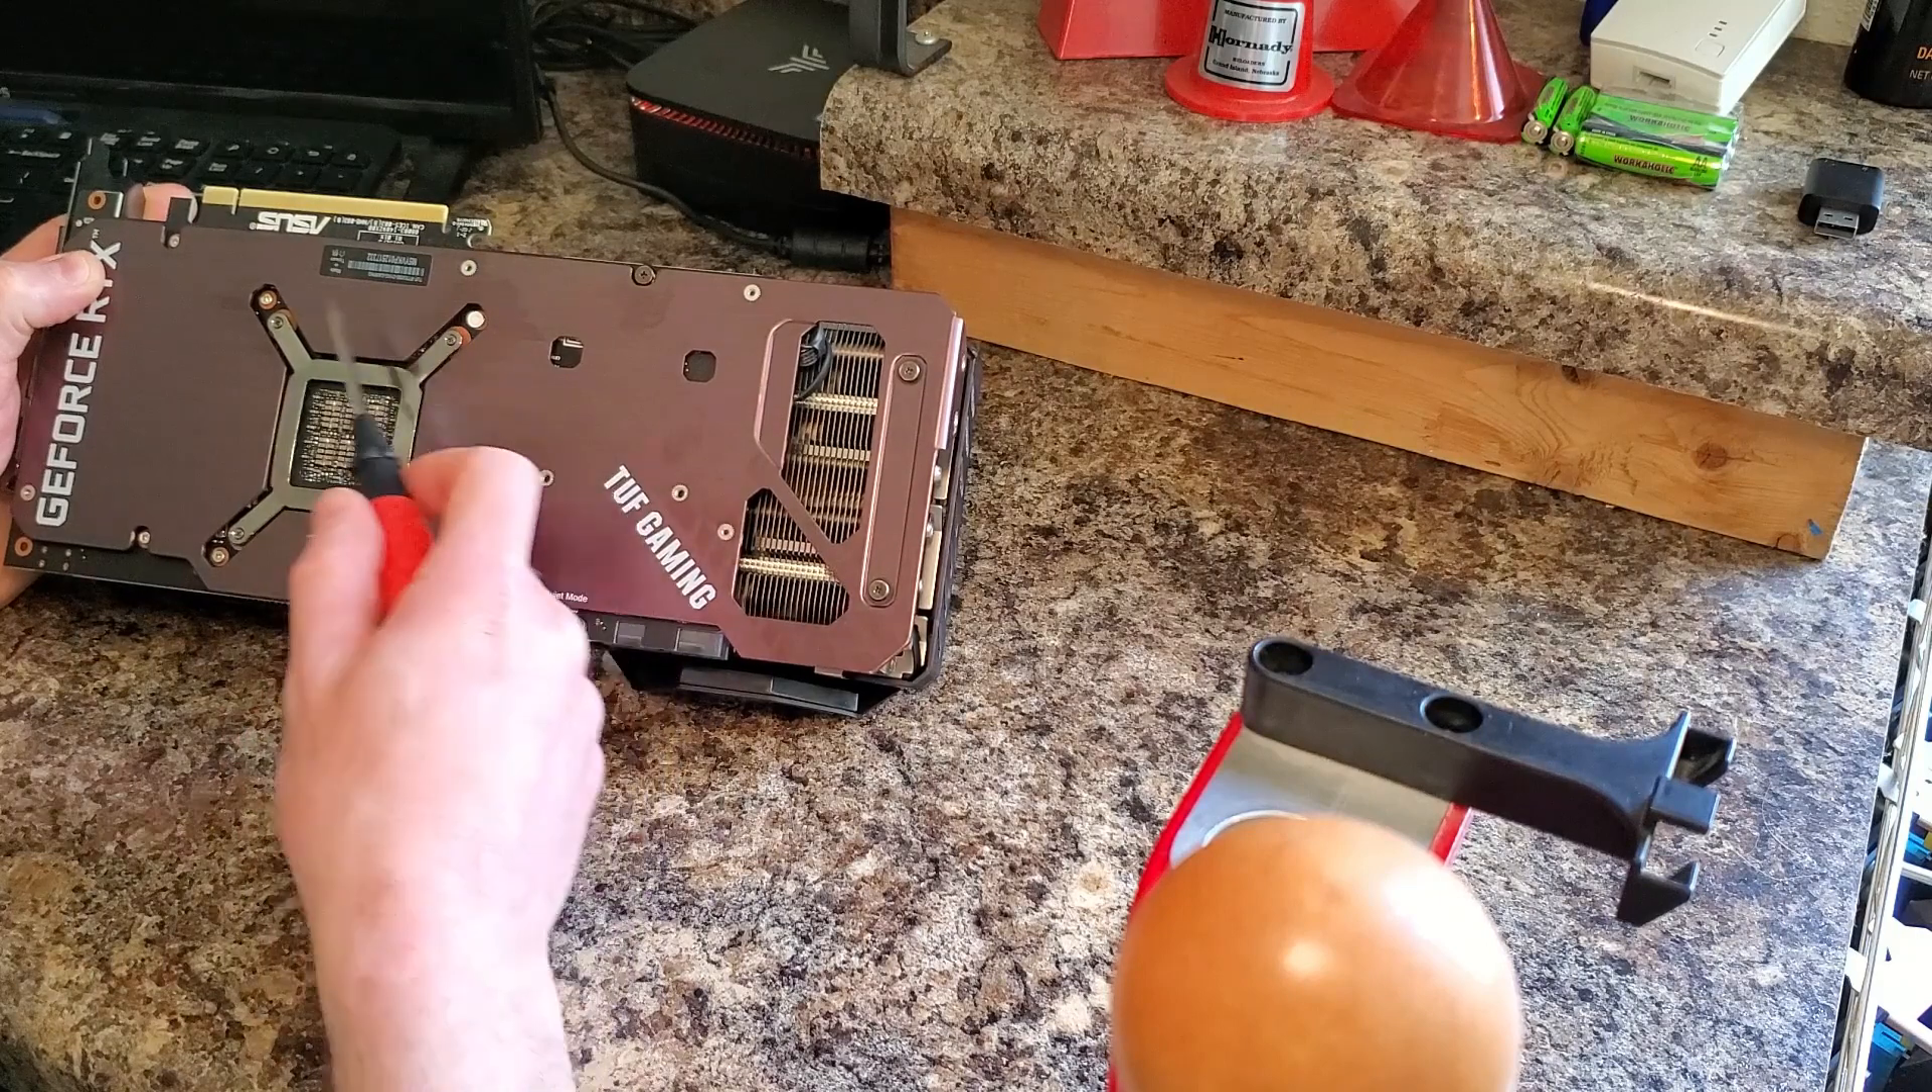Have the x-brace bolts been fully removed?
No.